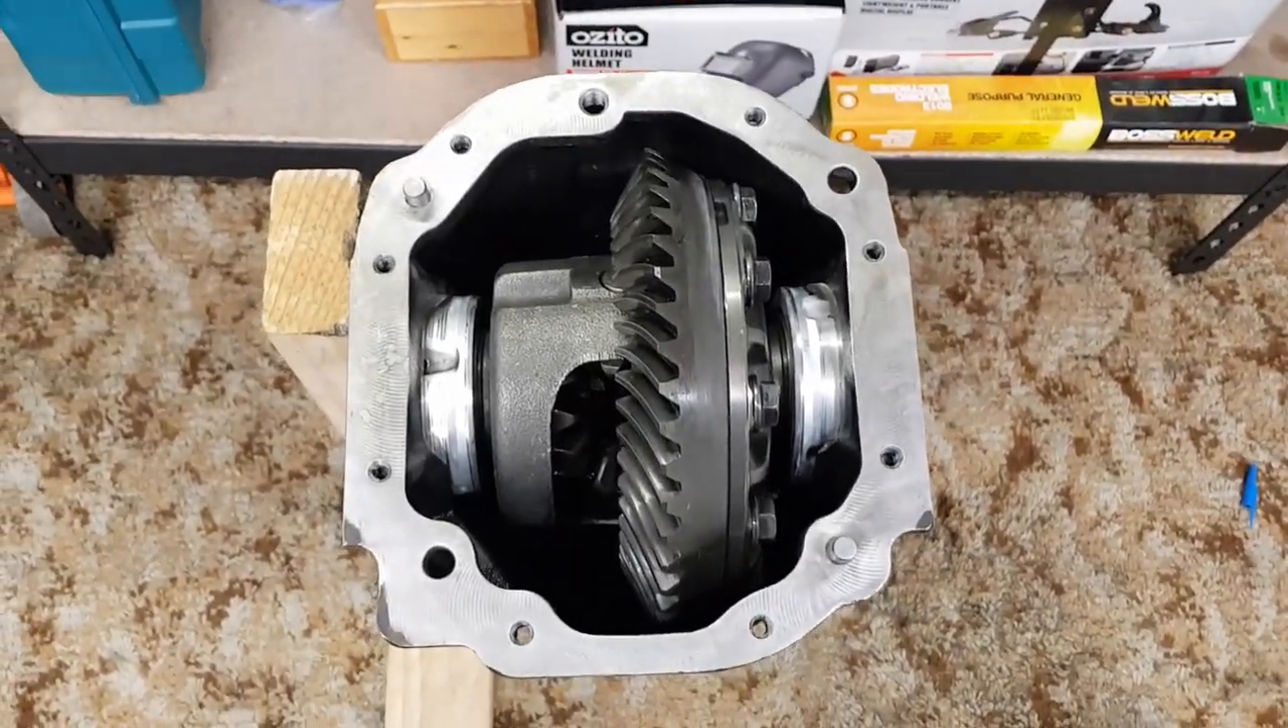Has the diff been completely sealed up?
No.